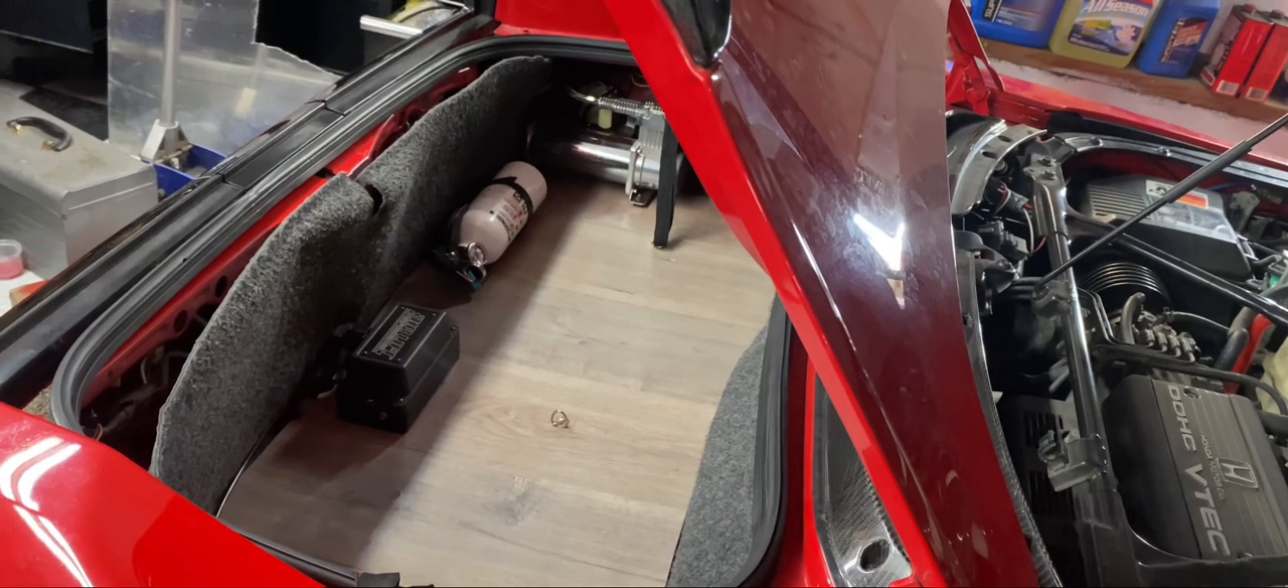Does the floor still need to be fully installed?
No.